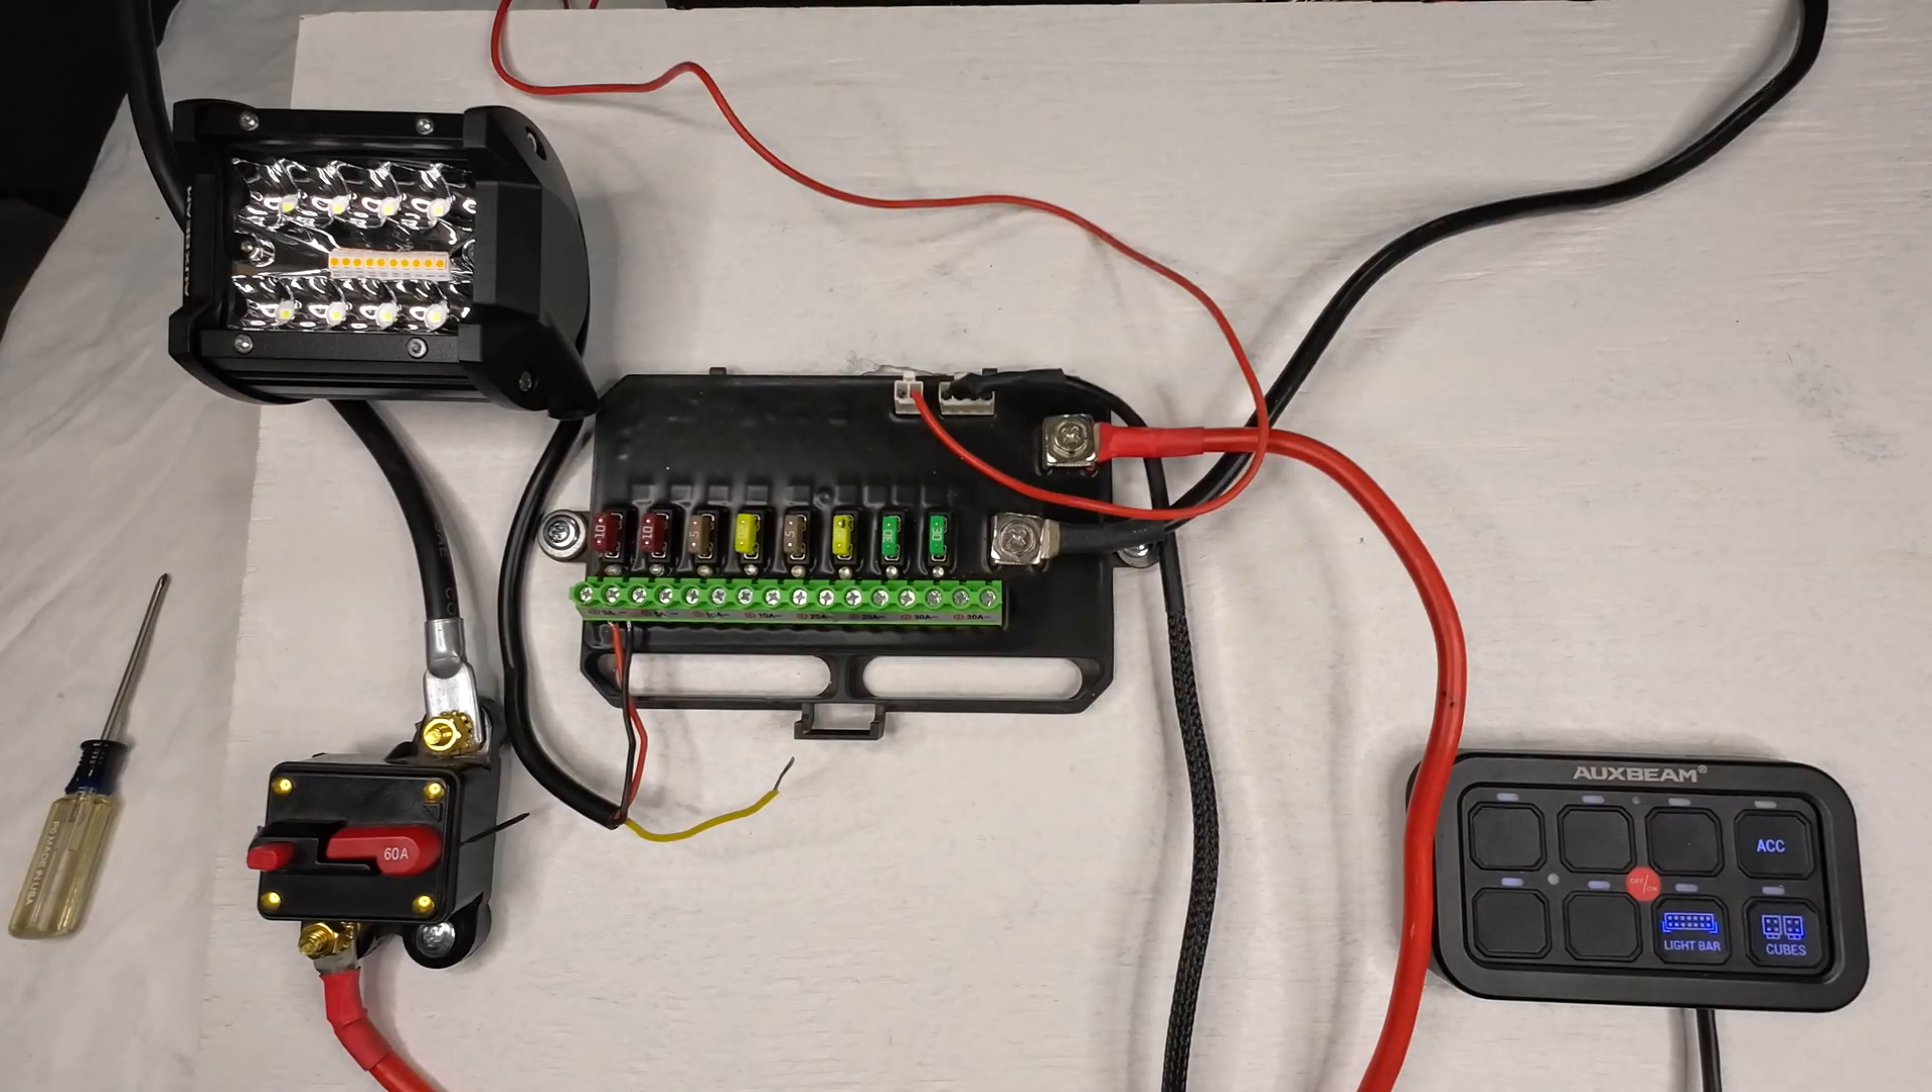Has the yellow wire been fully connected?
No.